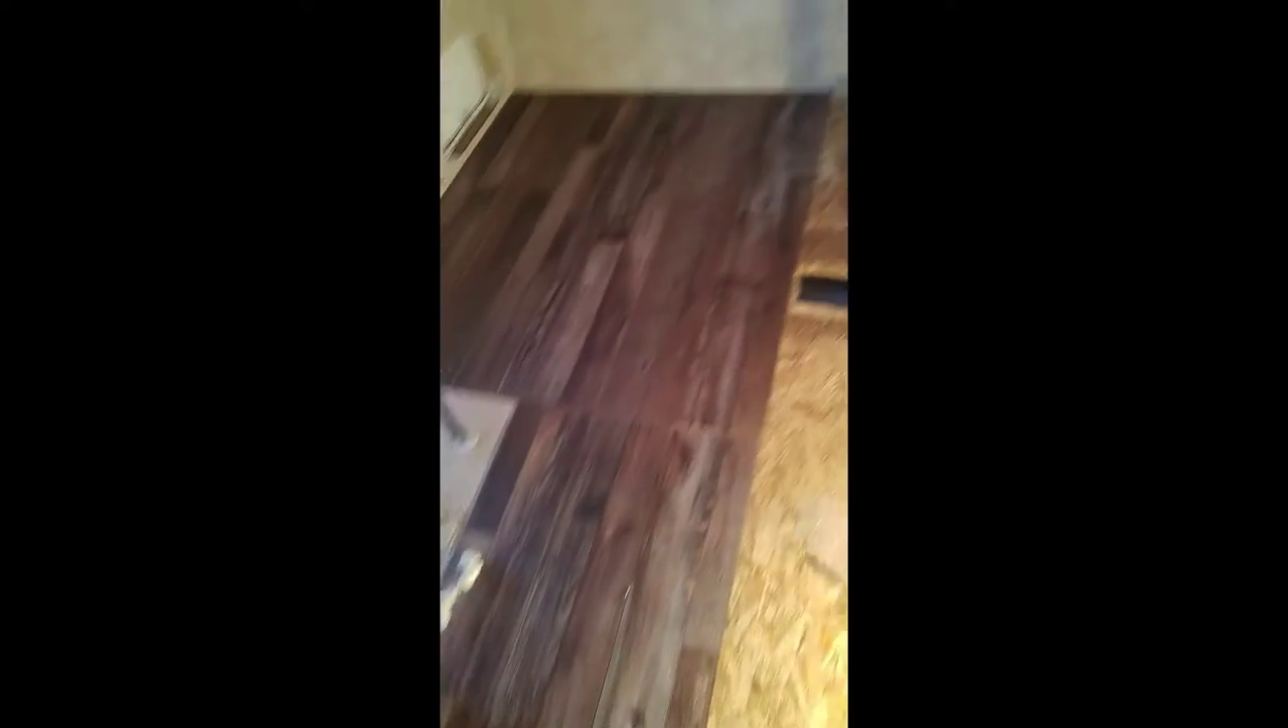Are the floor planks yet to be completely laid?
Yes.